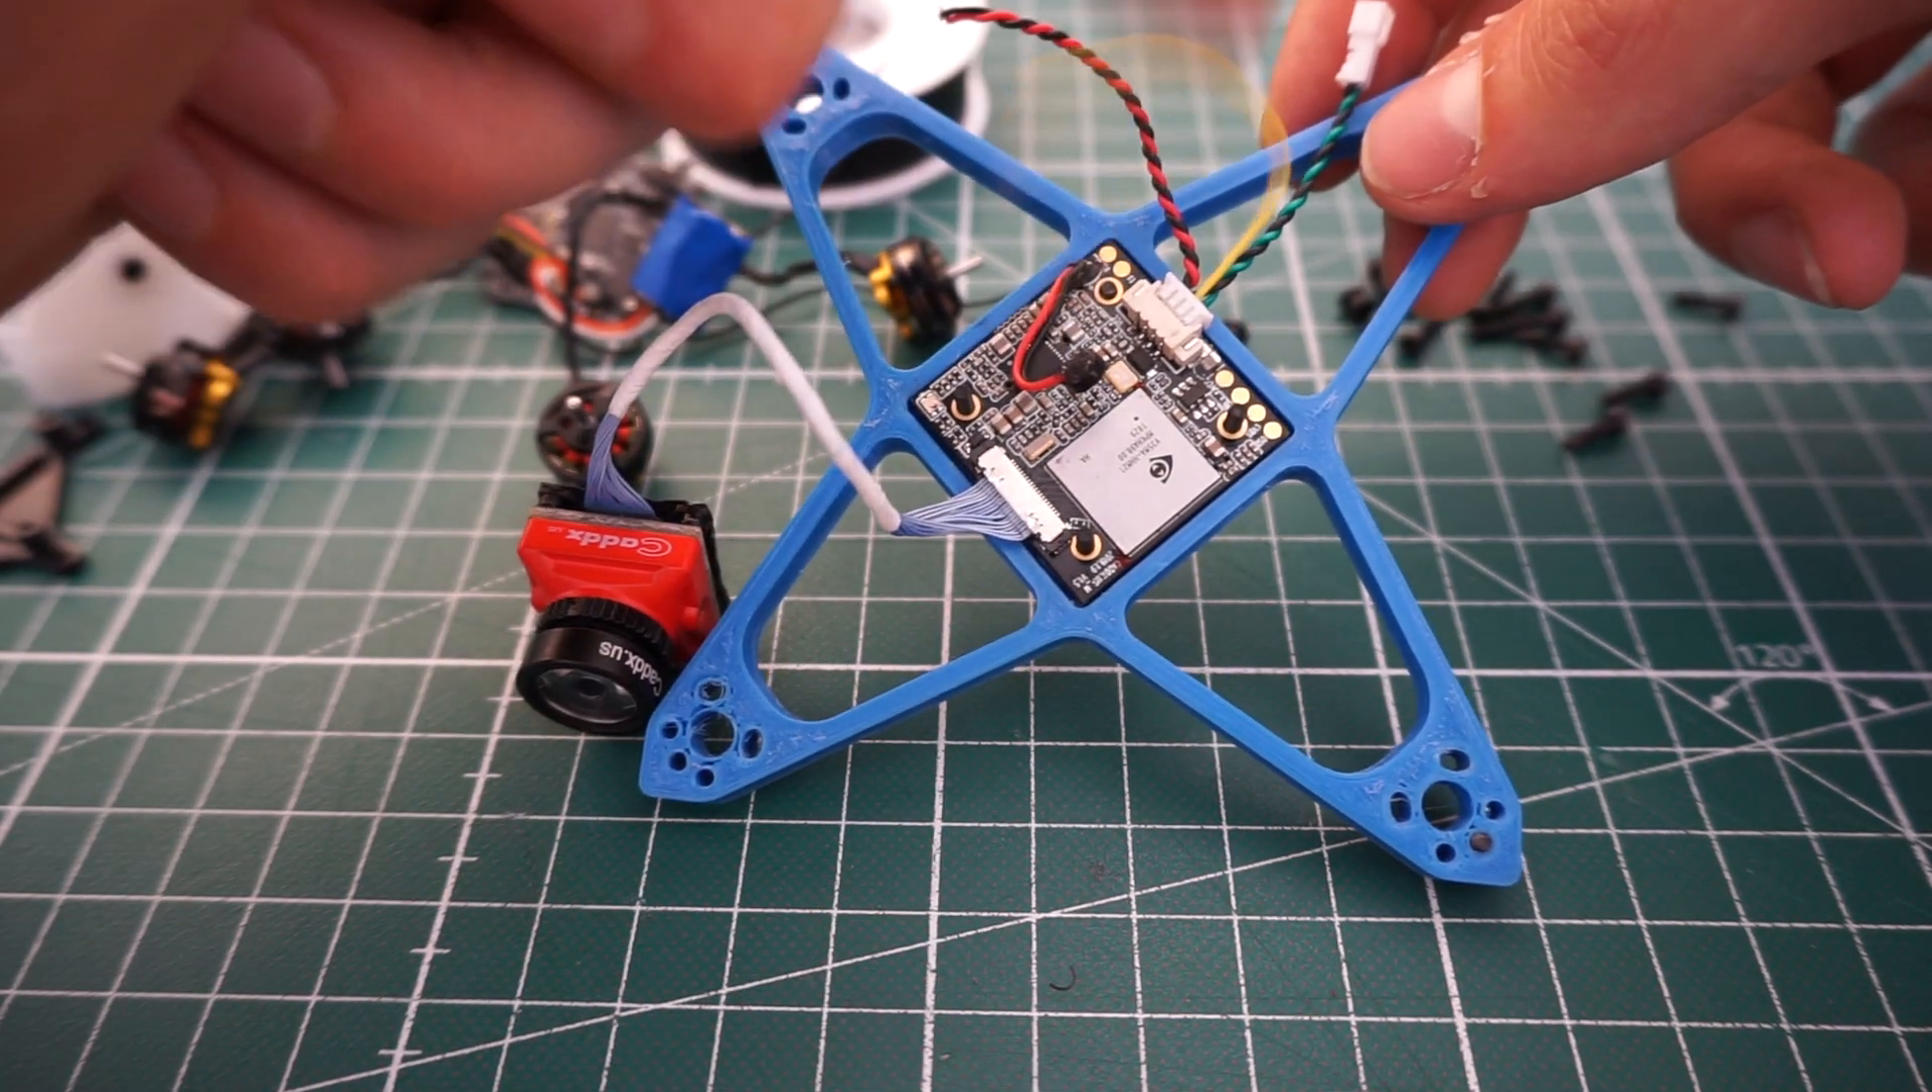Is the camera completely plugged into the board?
Yes.